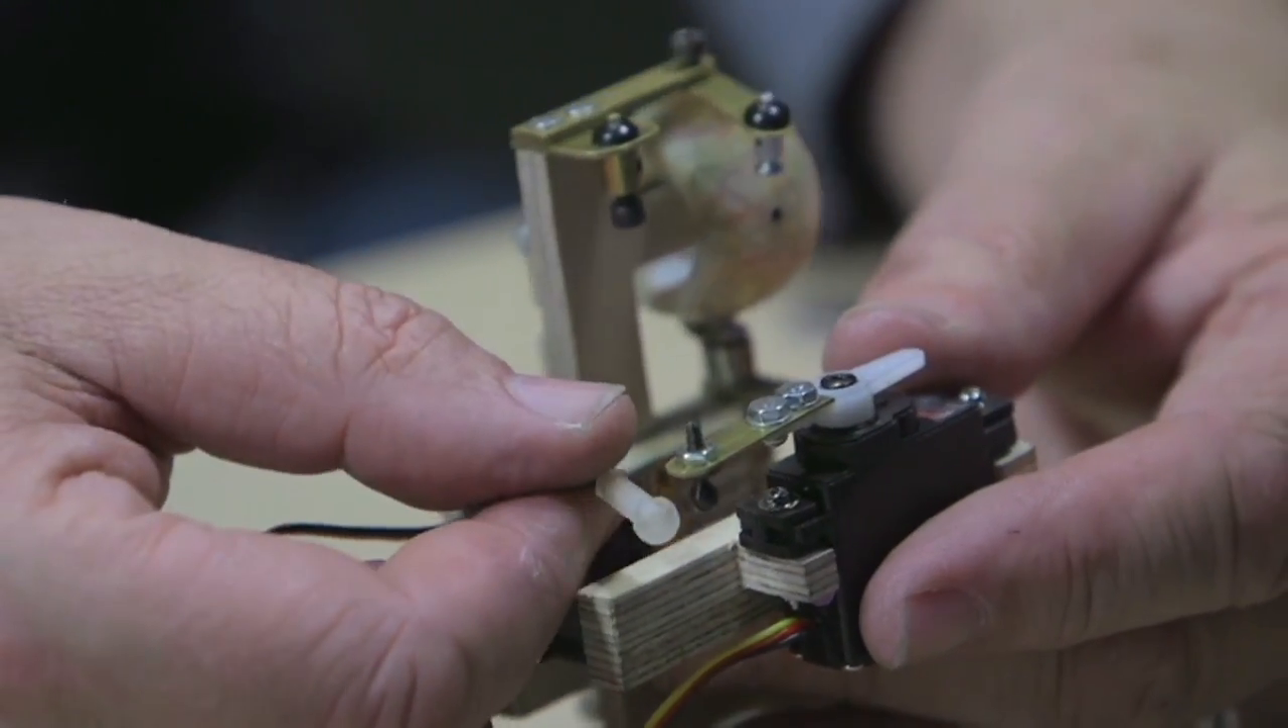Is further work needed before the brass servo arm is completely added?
No.